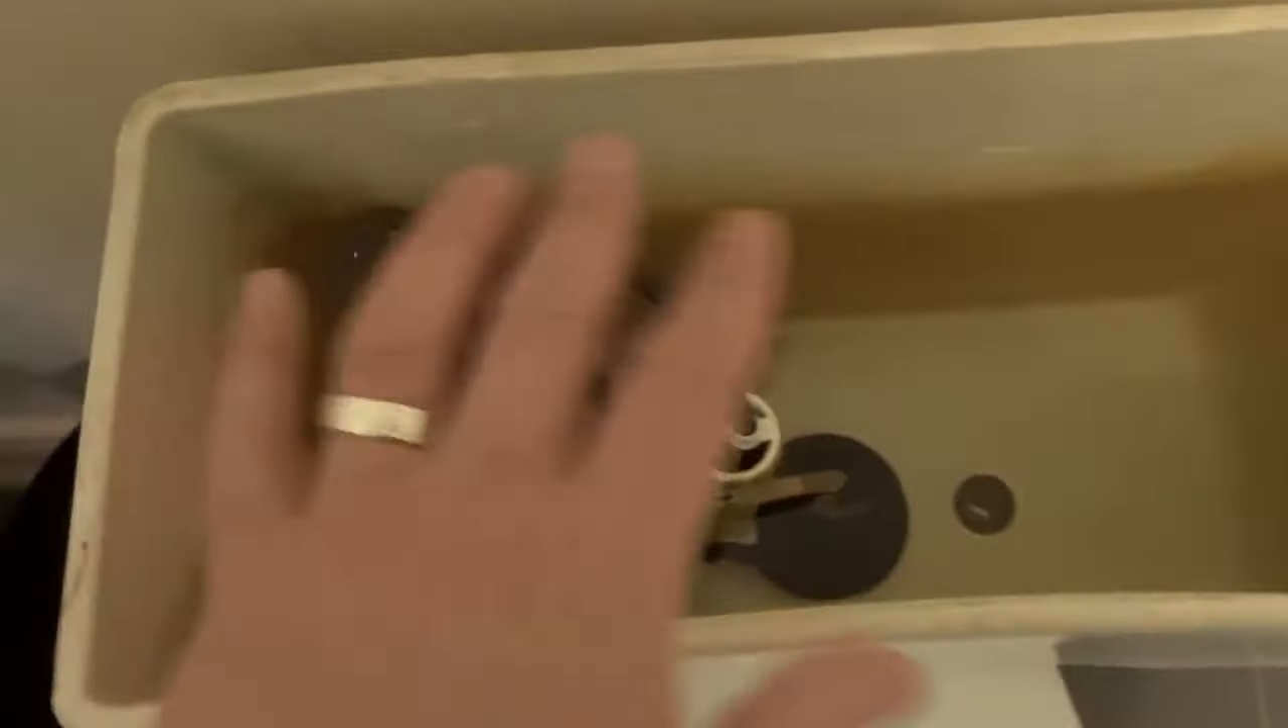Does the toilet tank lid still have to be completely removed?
No.